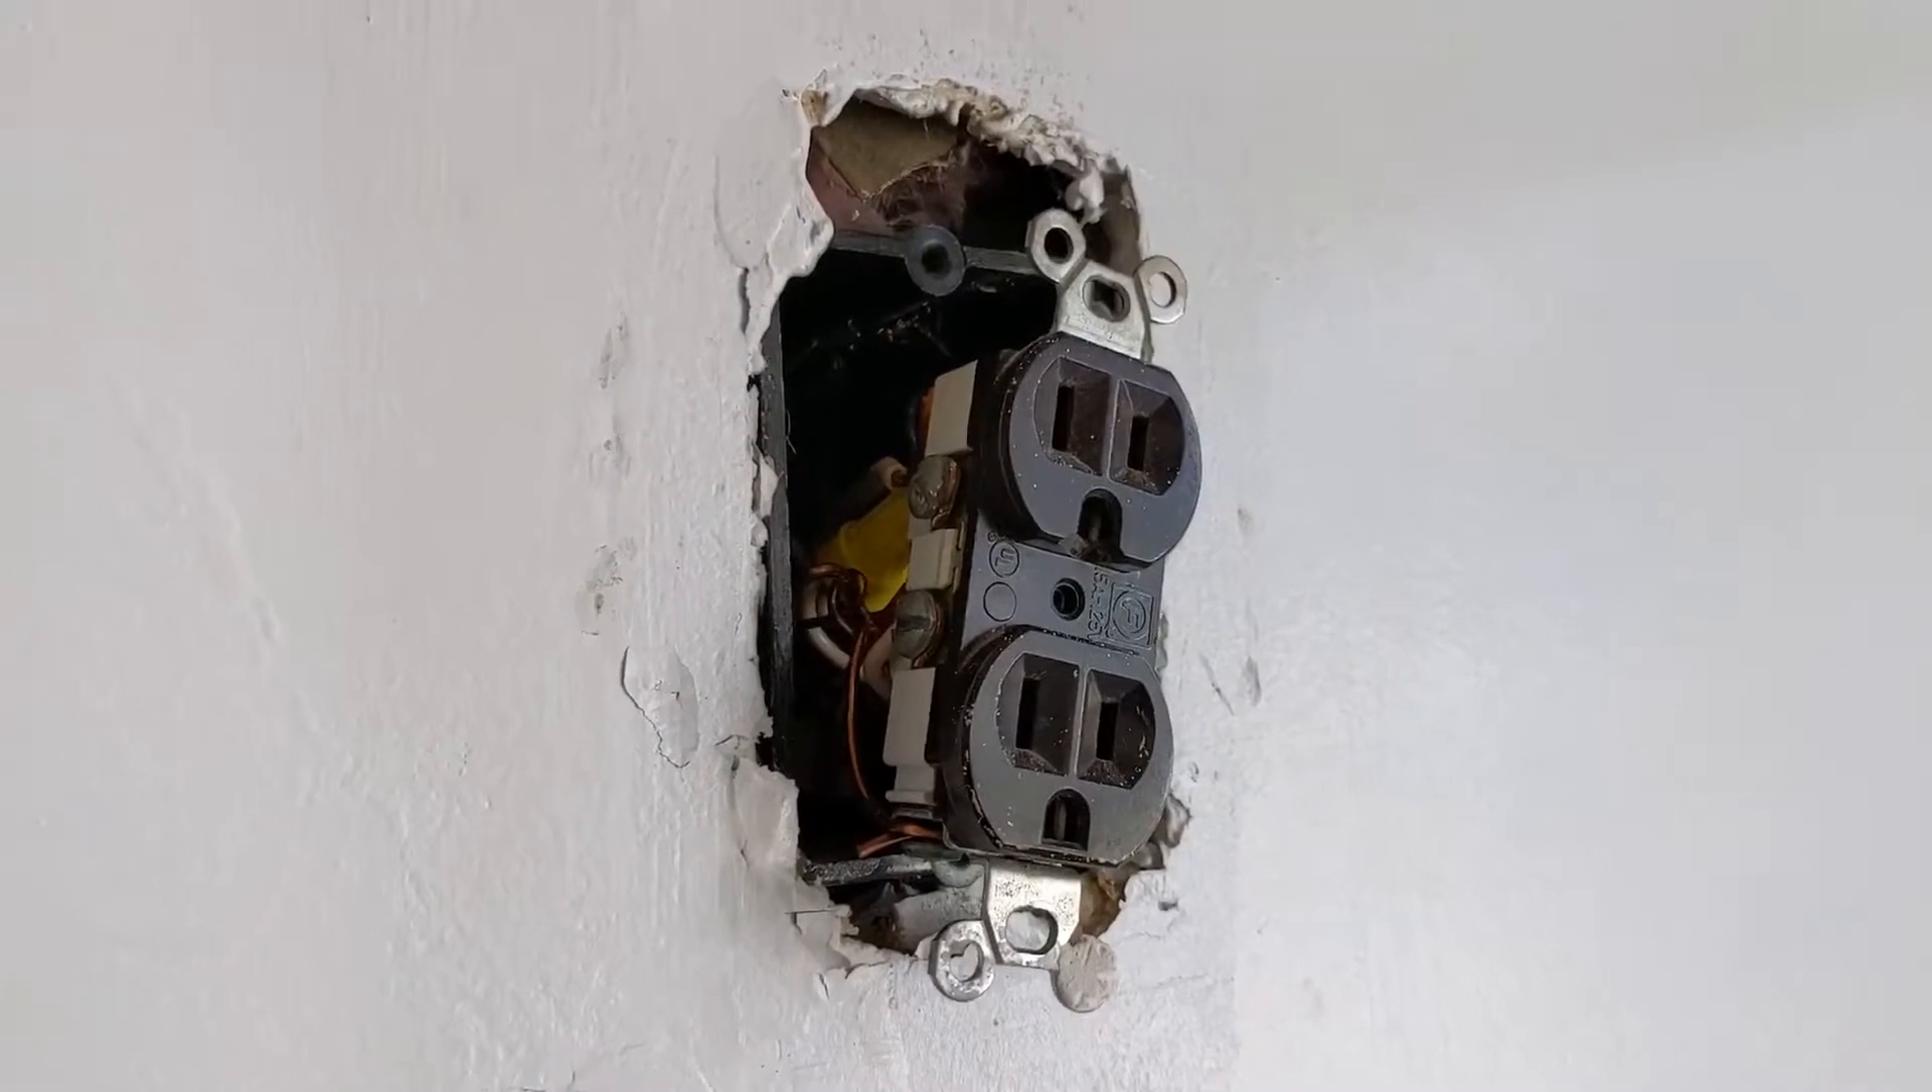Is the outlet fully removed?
No.